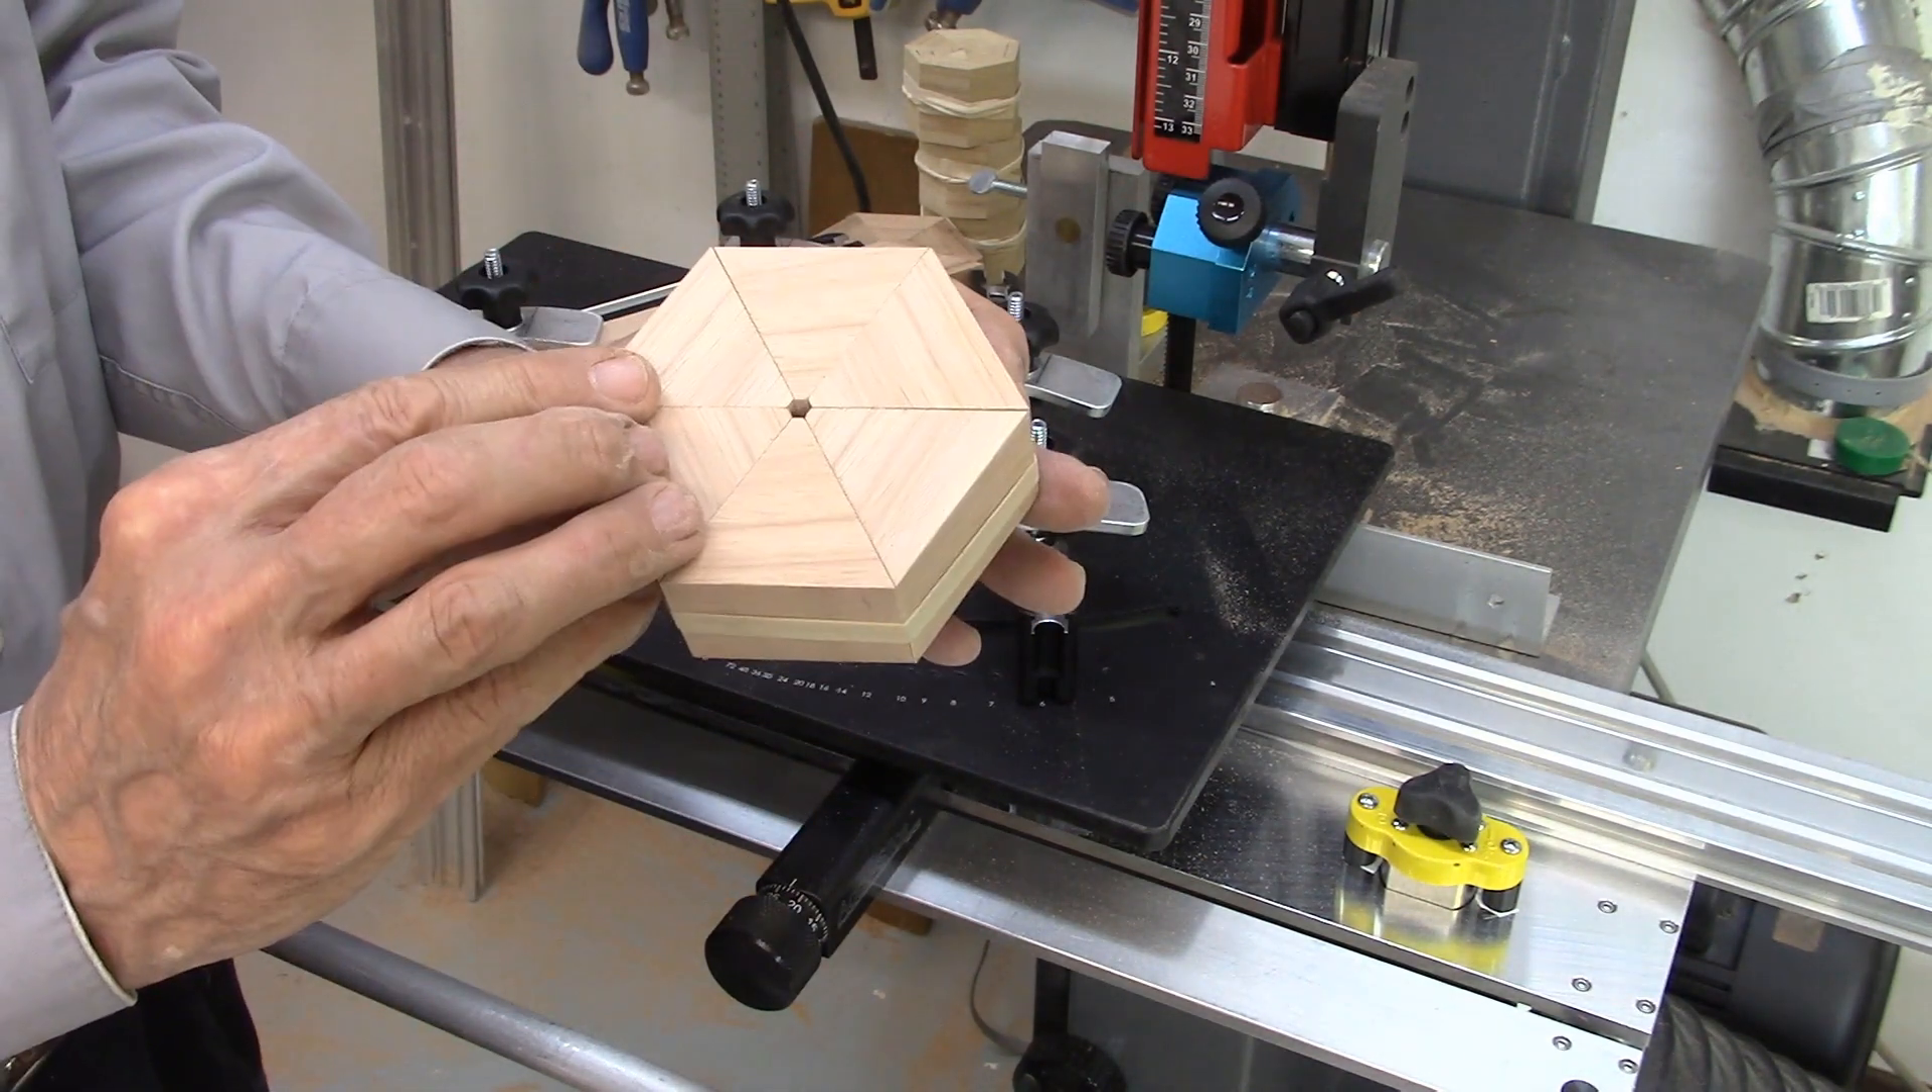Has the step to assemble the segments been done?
Yes.